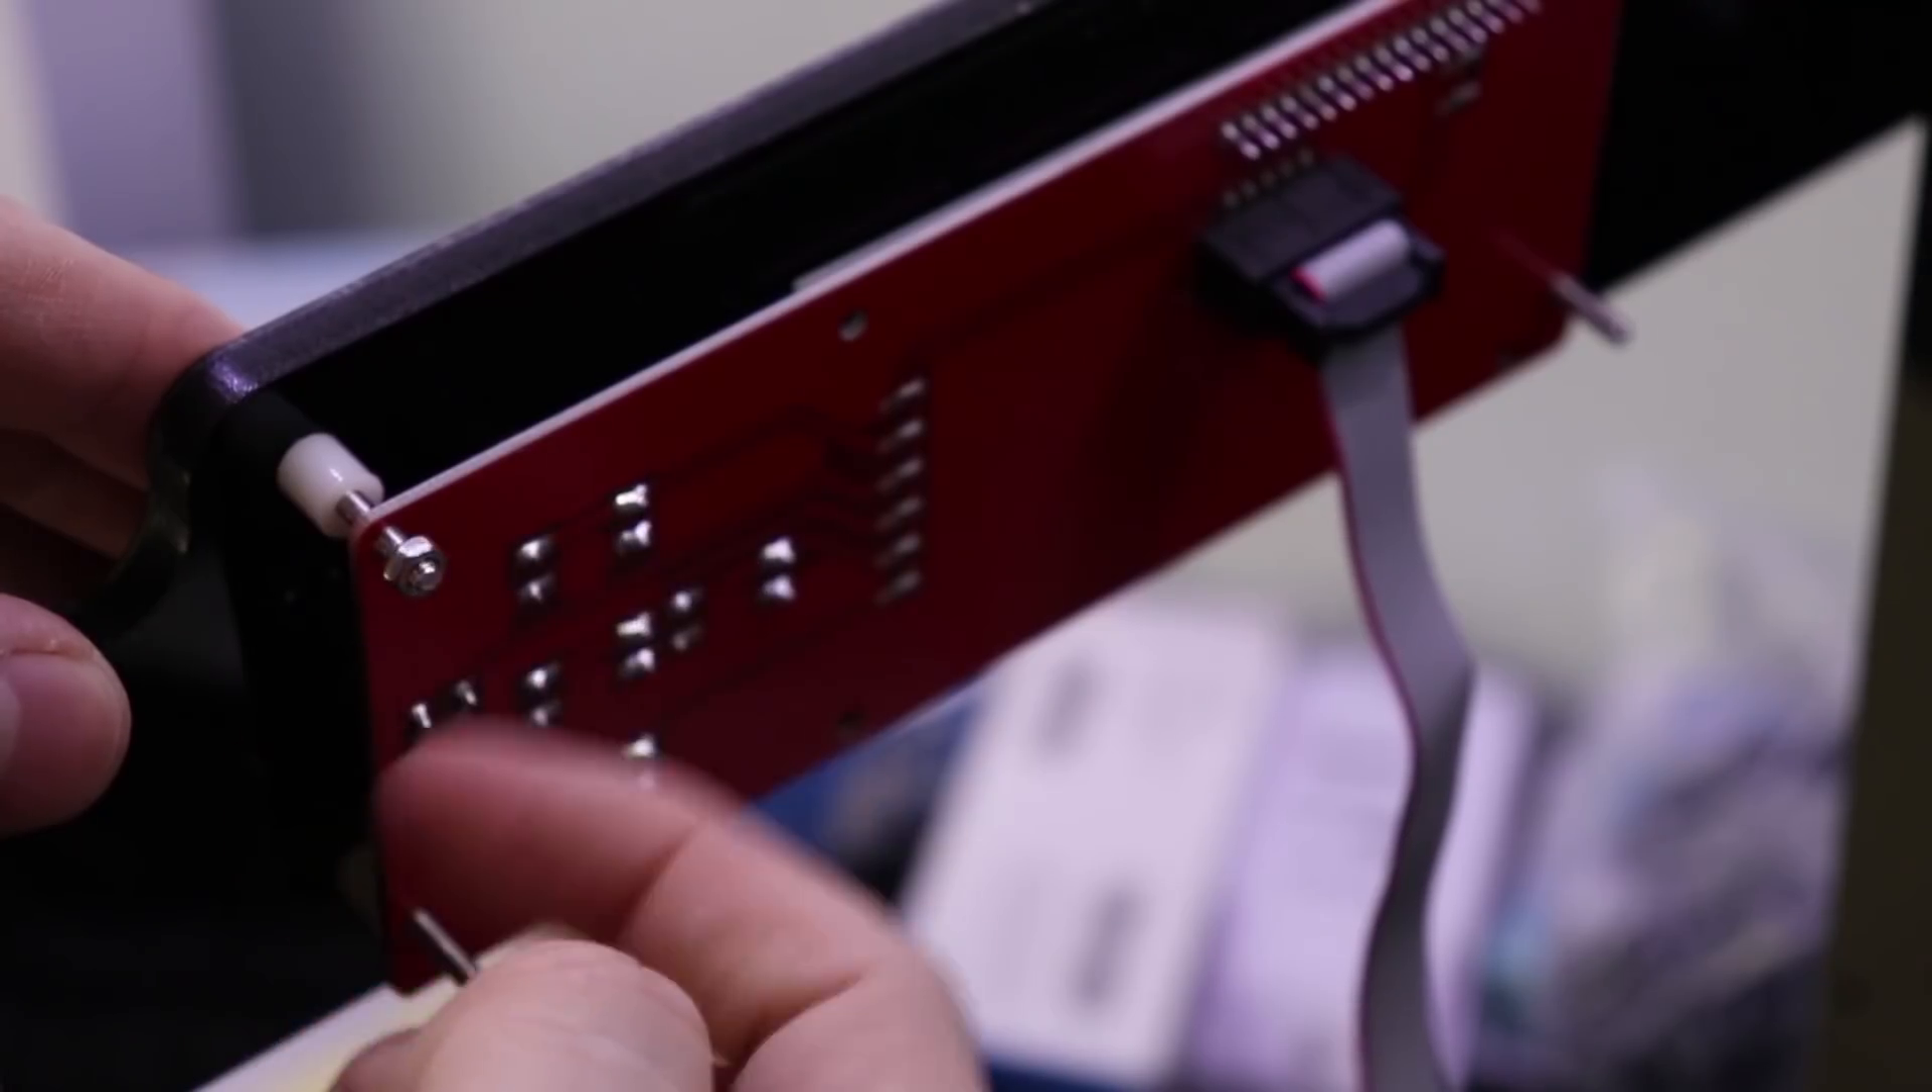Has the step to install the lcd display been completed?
No.